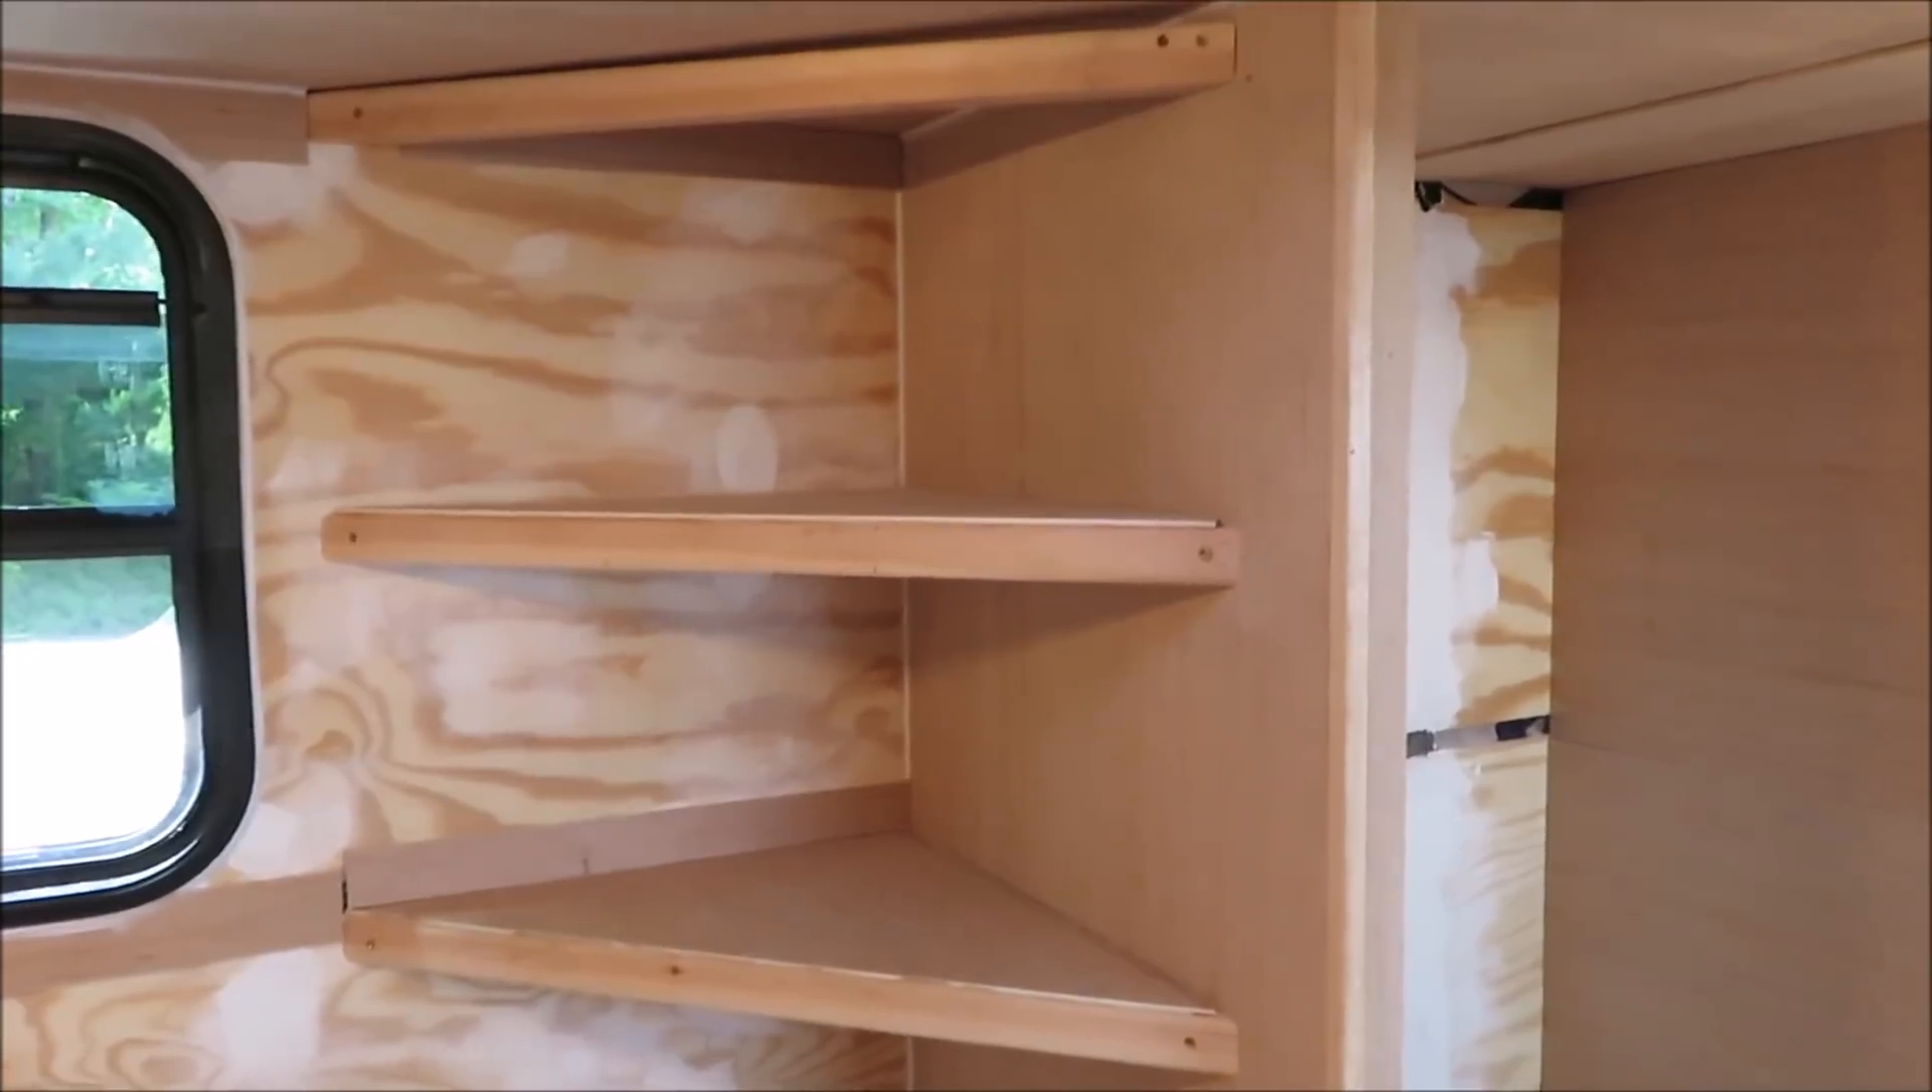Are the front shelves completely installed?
Yes.